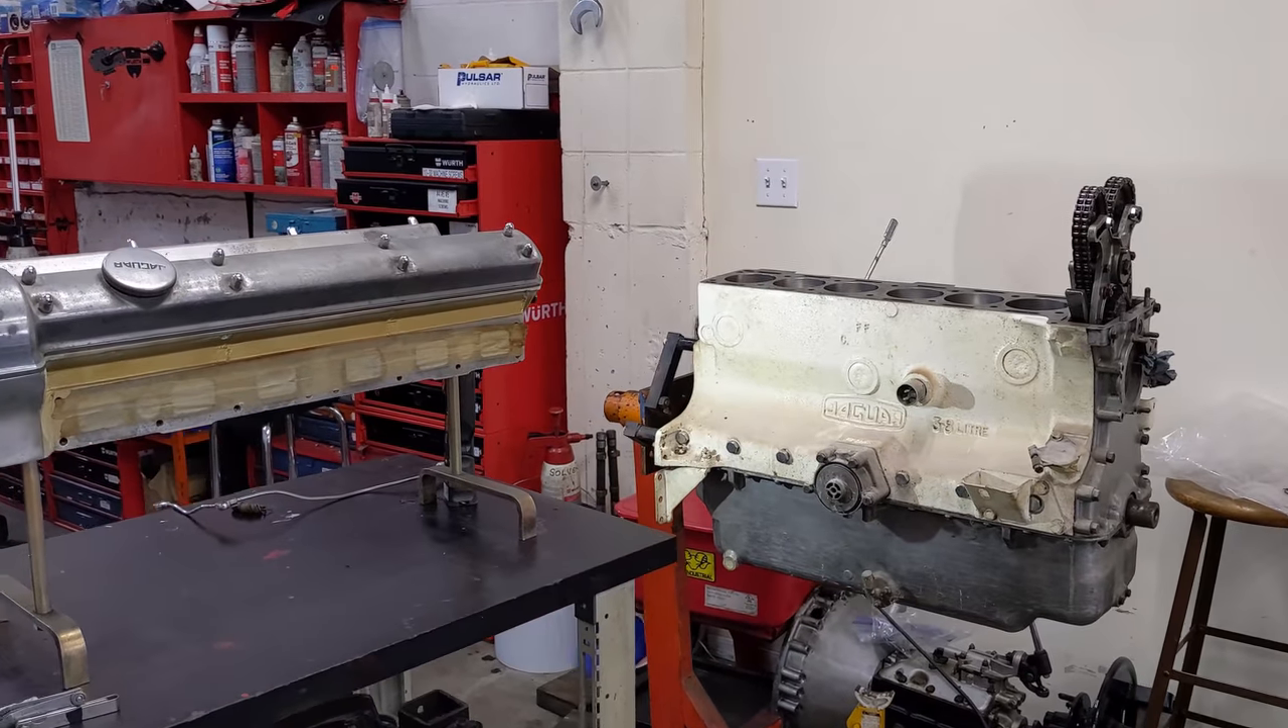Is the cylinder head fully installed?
No.